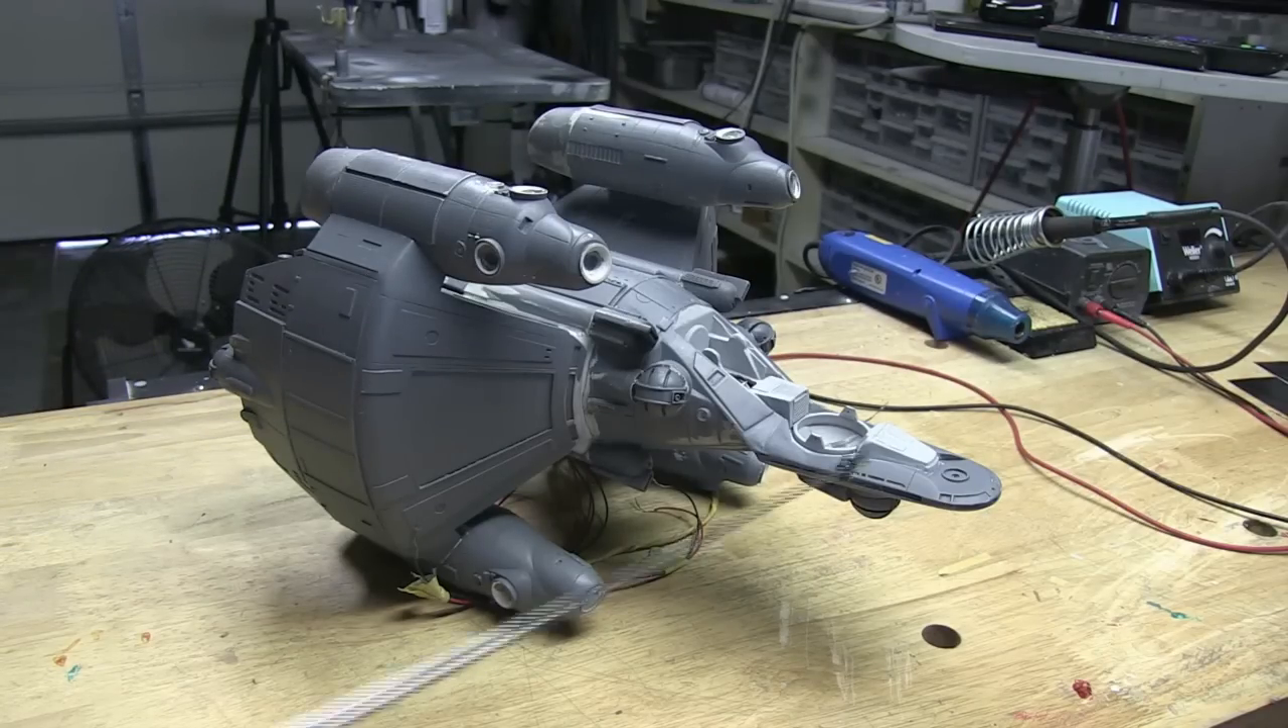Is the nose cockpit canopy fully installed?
No.